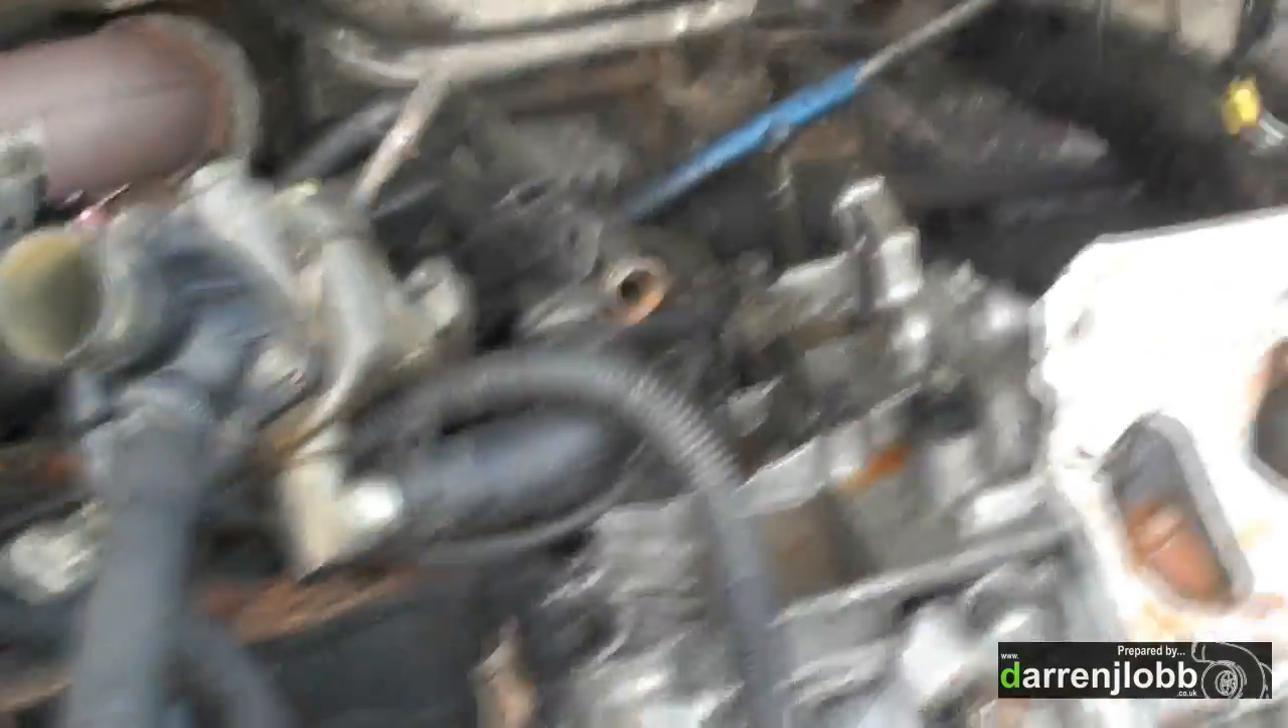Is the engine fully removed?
No.